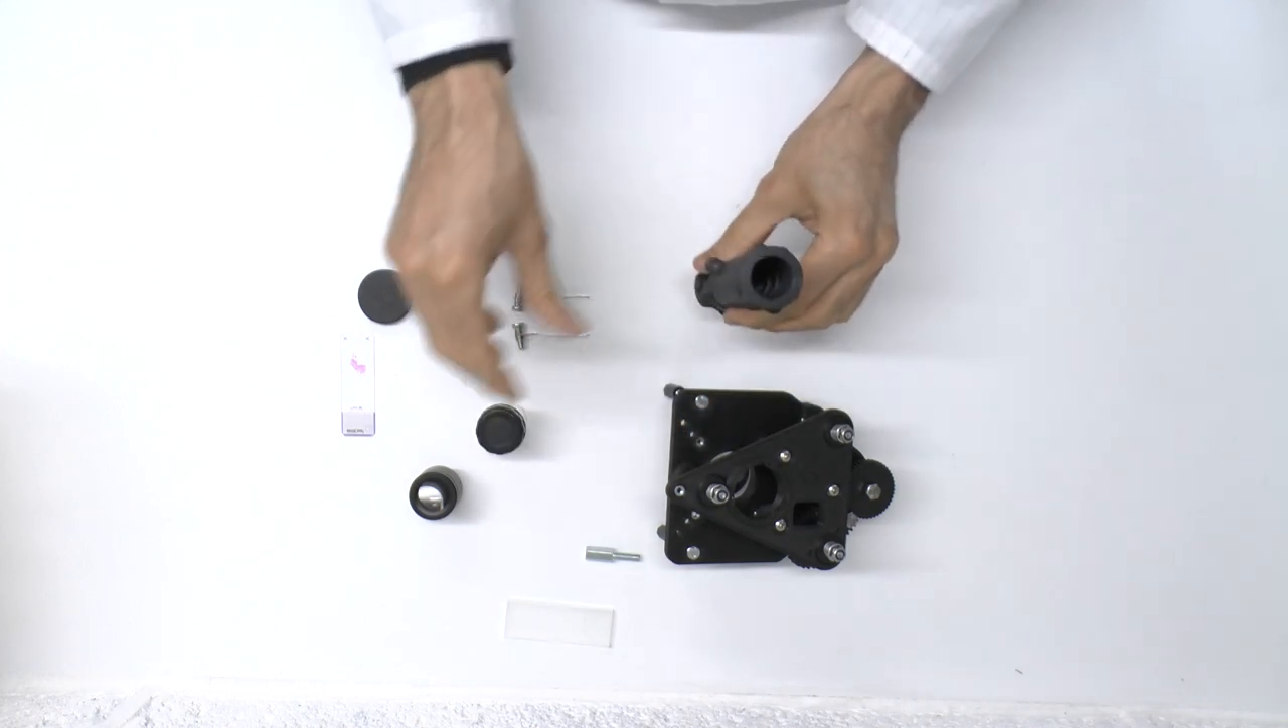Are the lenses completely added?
No.